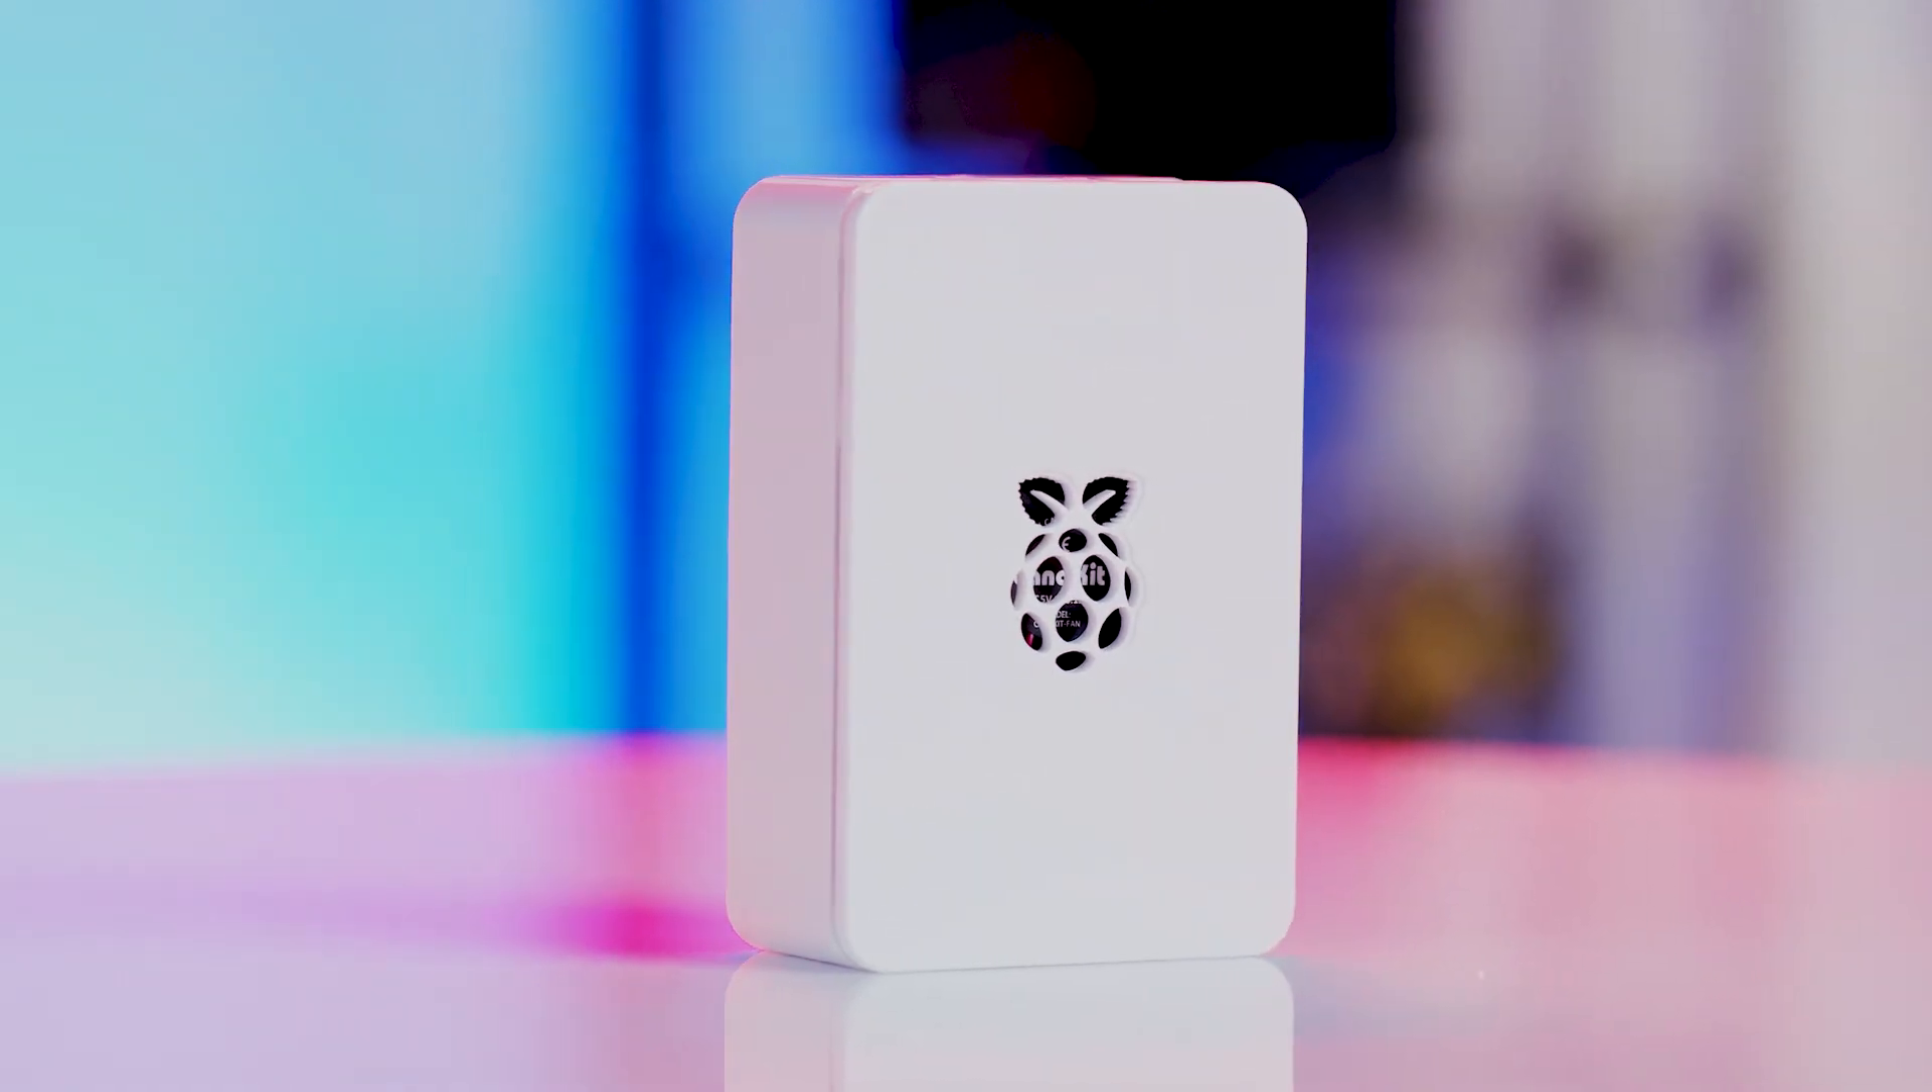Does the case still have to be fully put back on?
No.